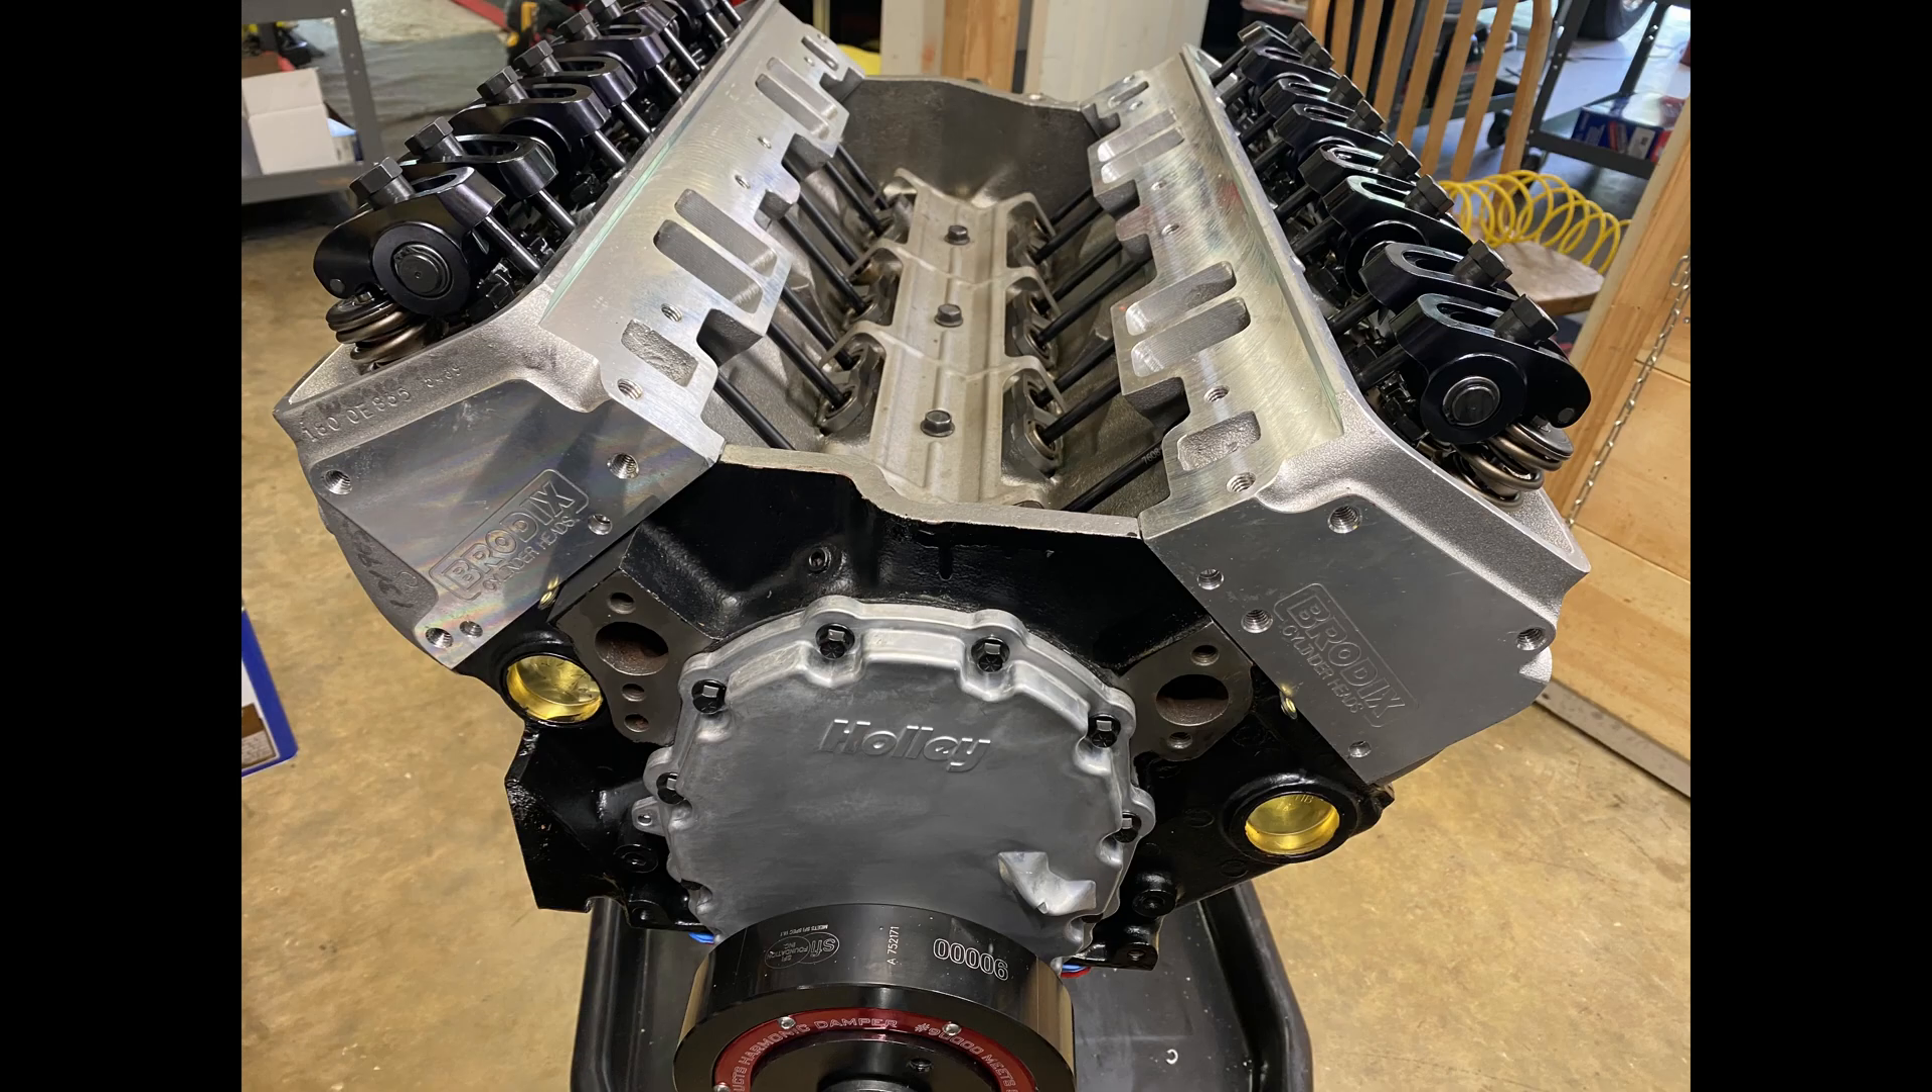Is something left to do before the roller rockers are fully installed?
No.